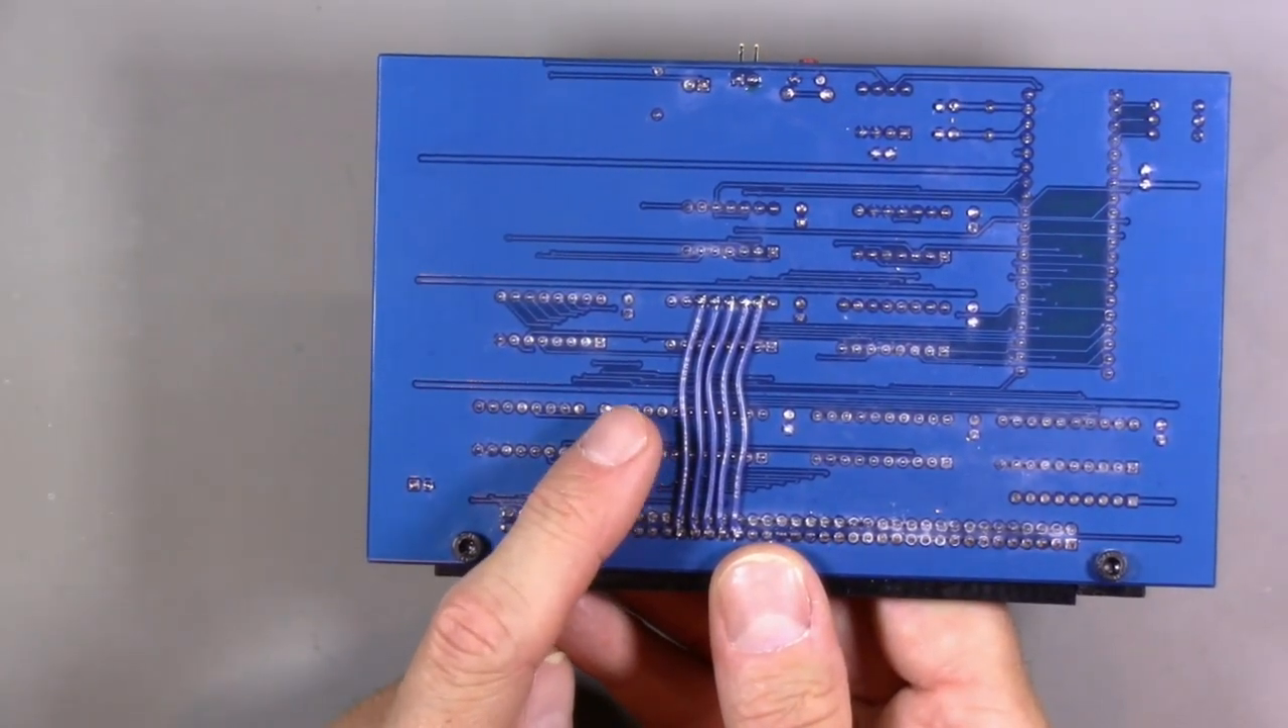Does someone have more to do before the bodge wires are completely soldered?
No.